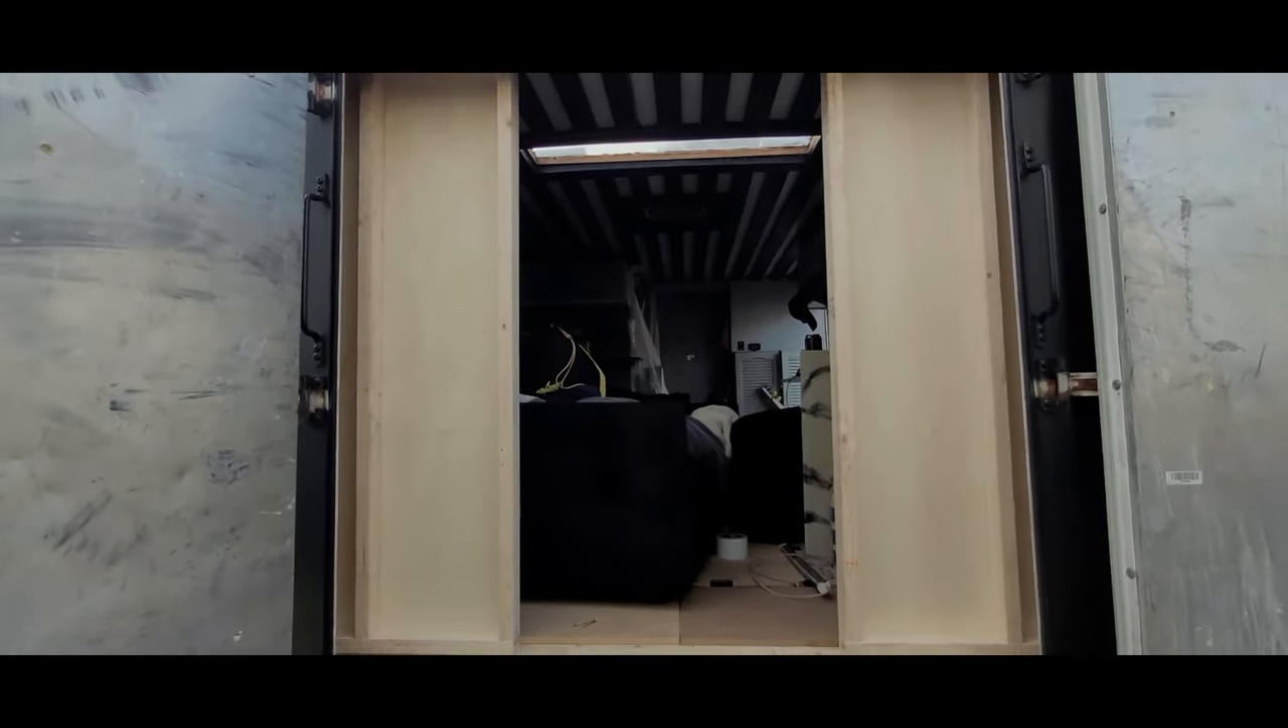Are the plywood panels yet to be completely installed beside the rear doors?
No.